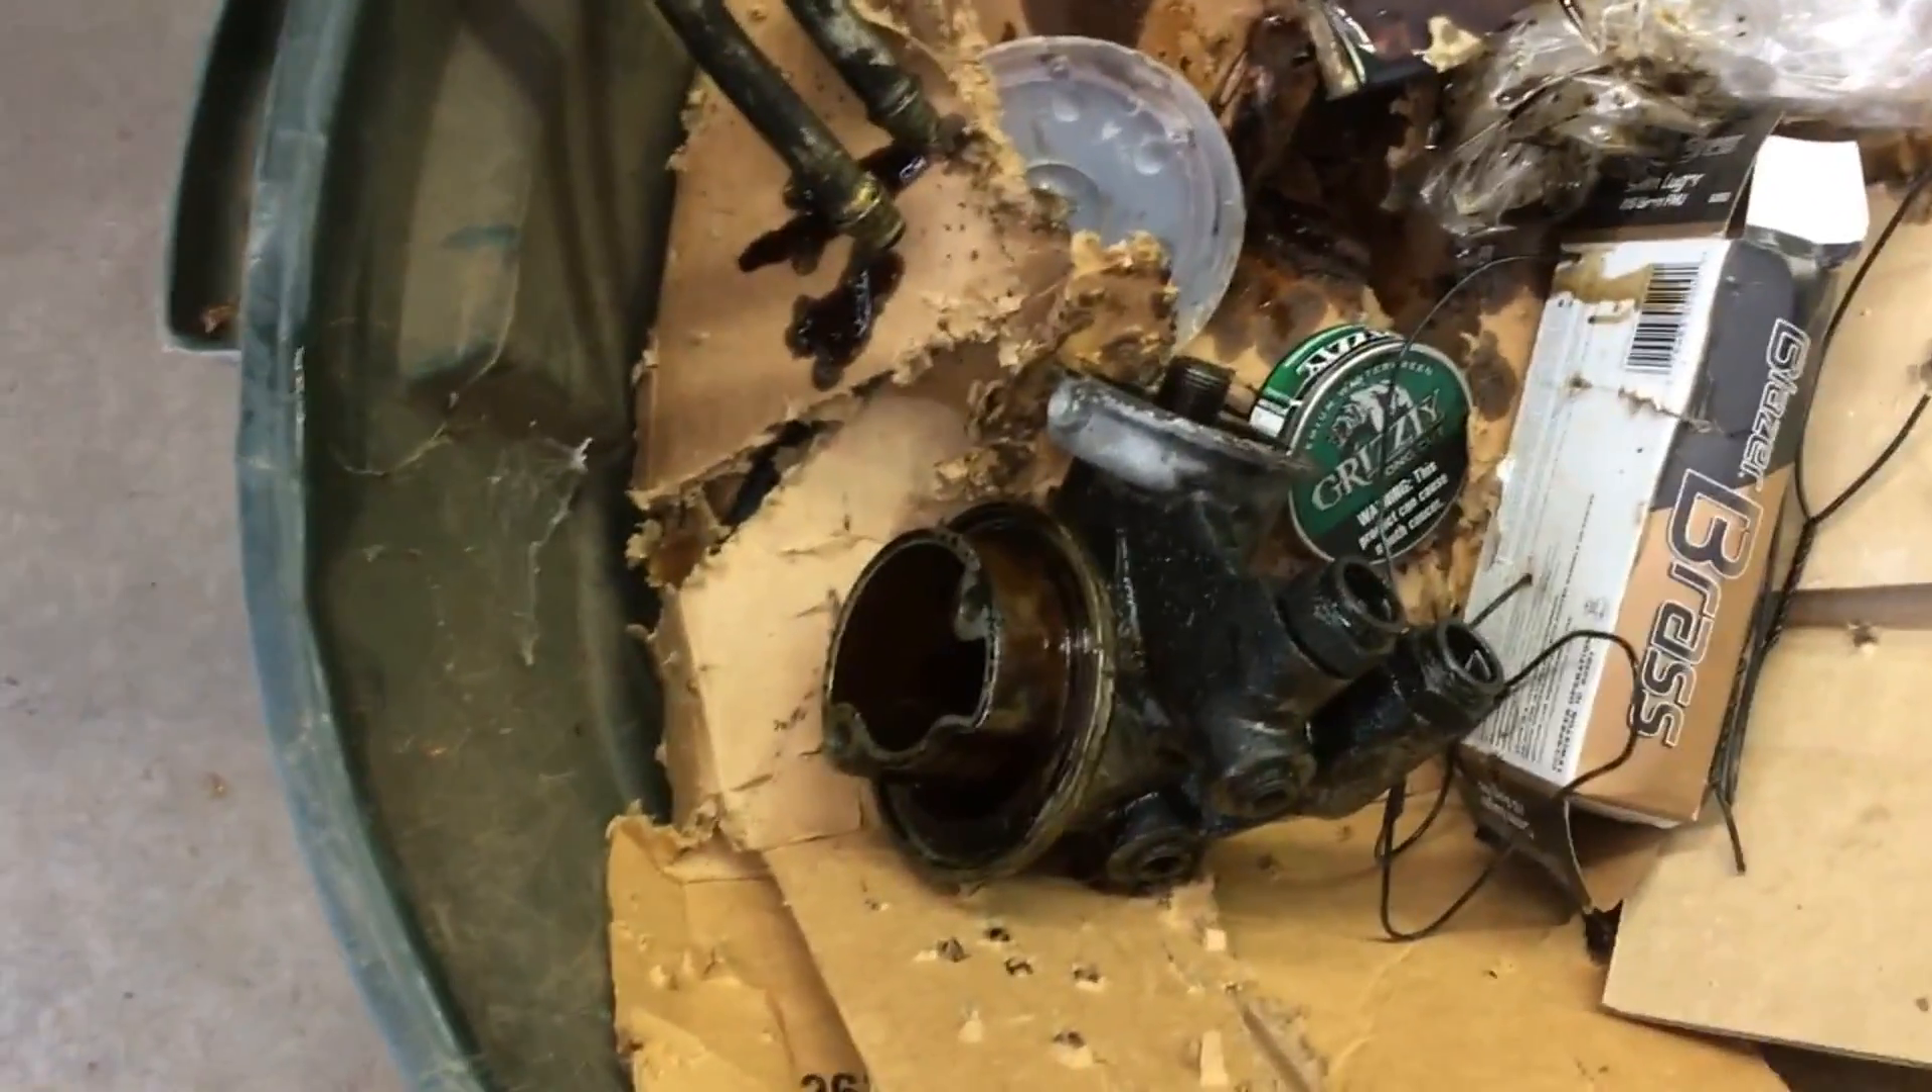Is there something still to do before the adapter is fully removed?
No.